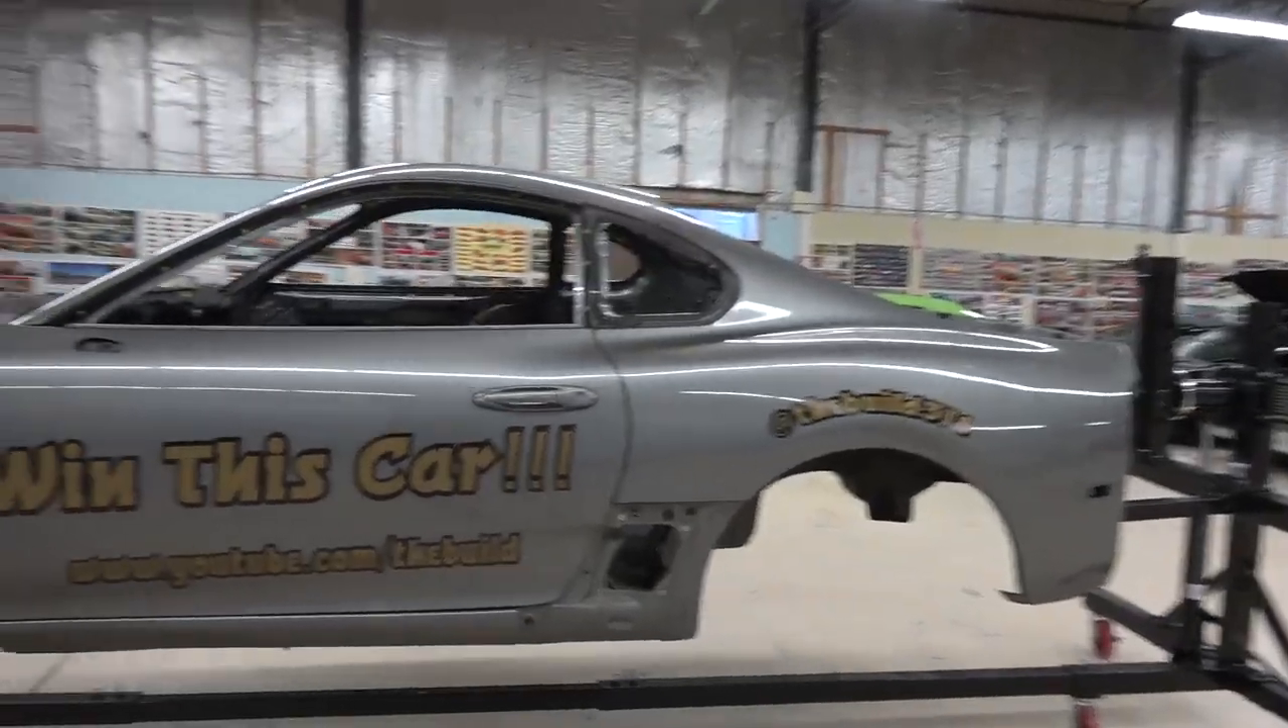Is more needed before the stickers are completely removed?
Yes.